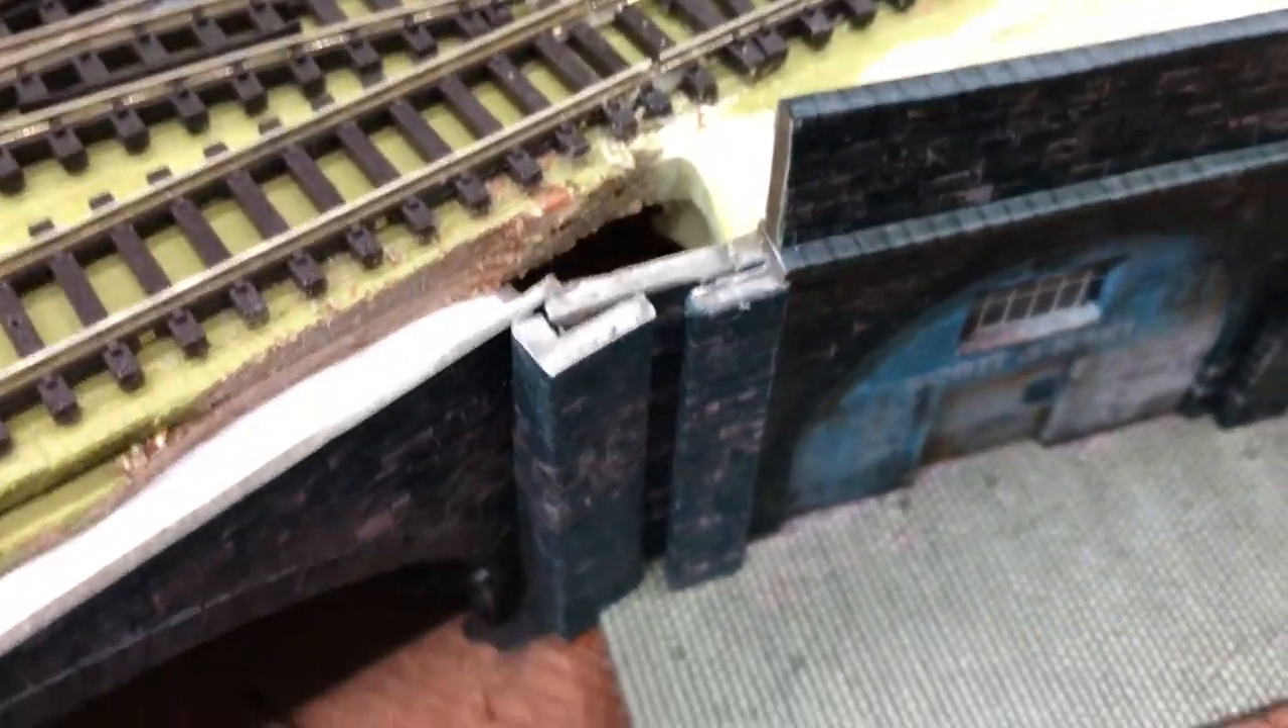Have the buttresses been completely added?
Yes.